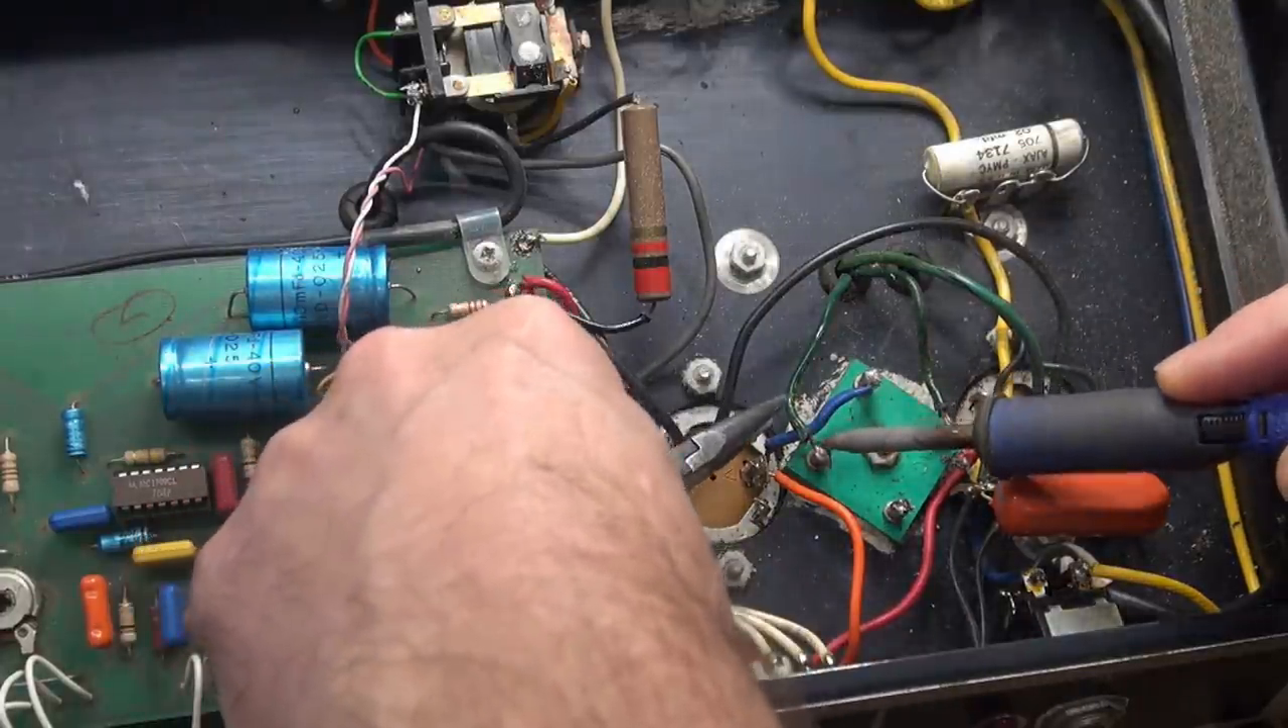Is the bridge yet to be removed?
Yes.